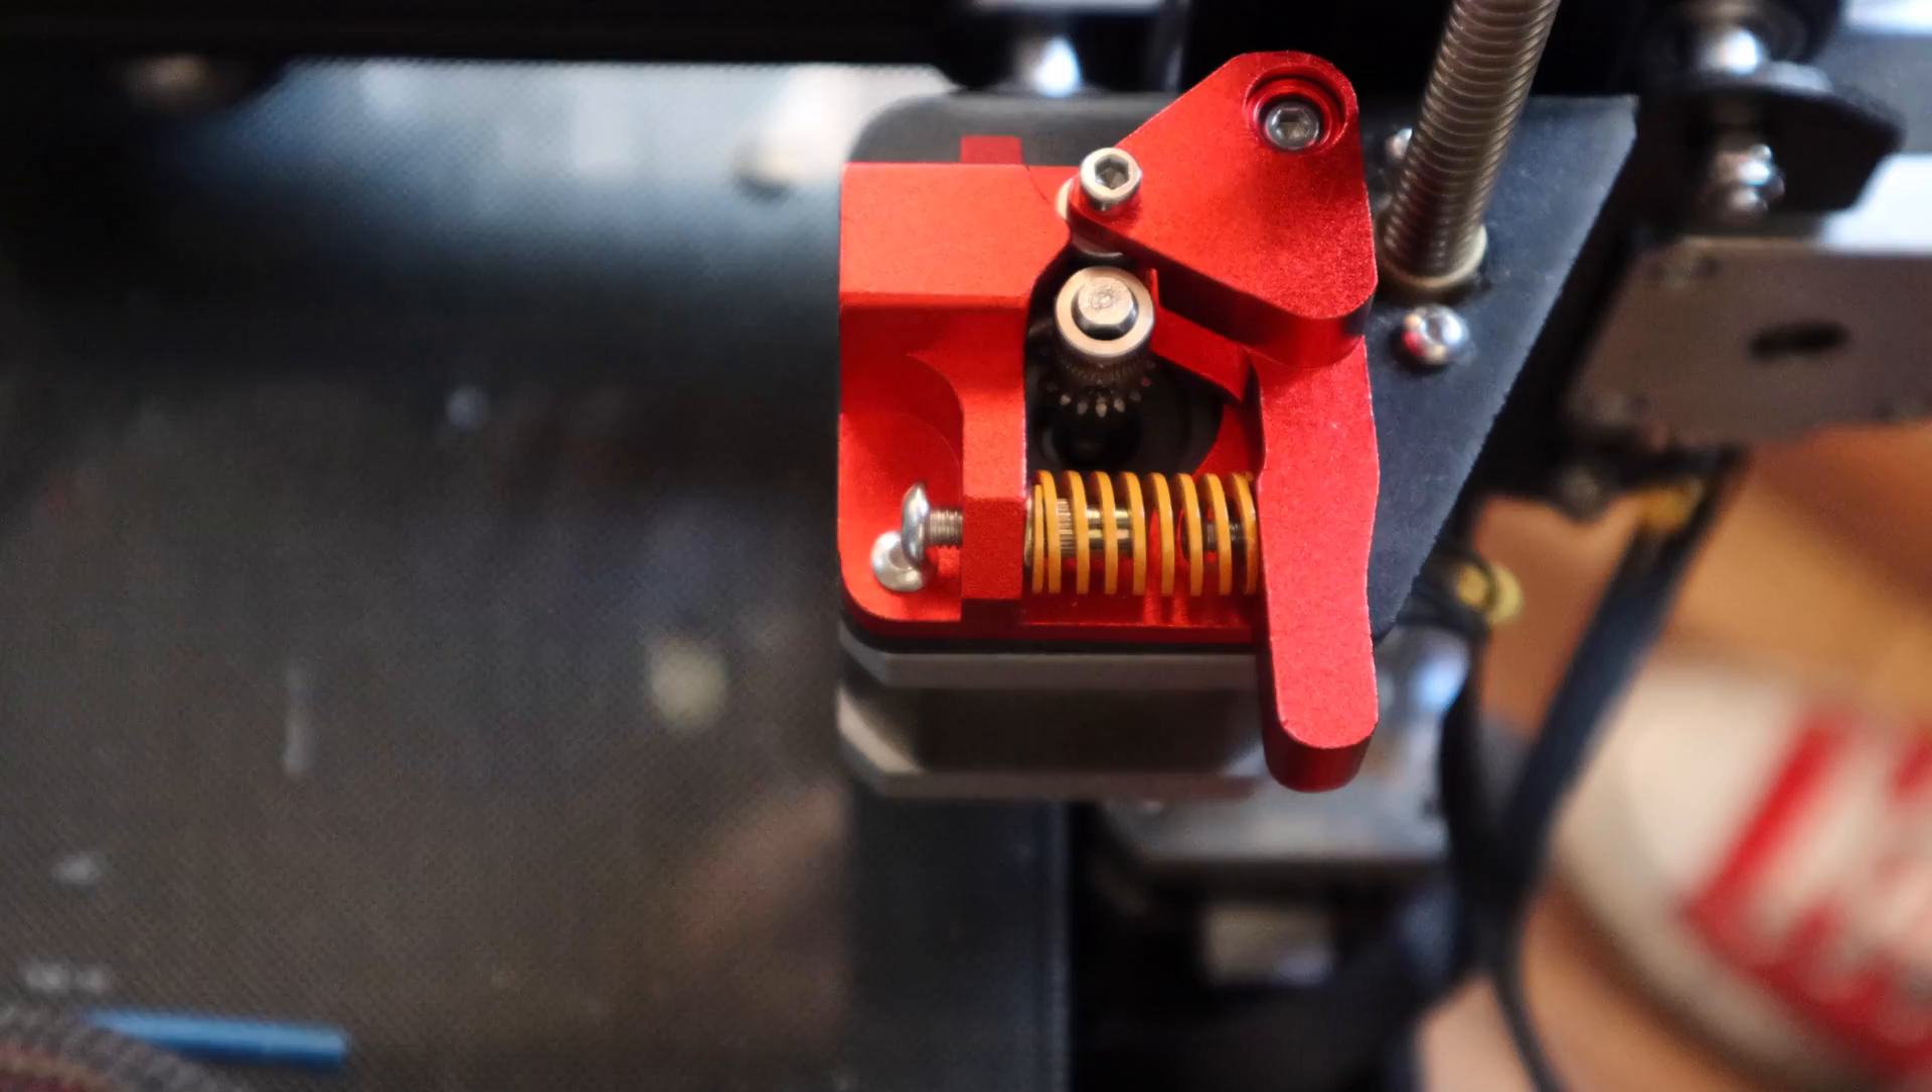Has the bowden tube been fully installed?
No.